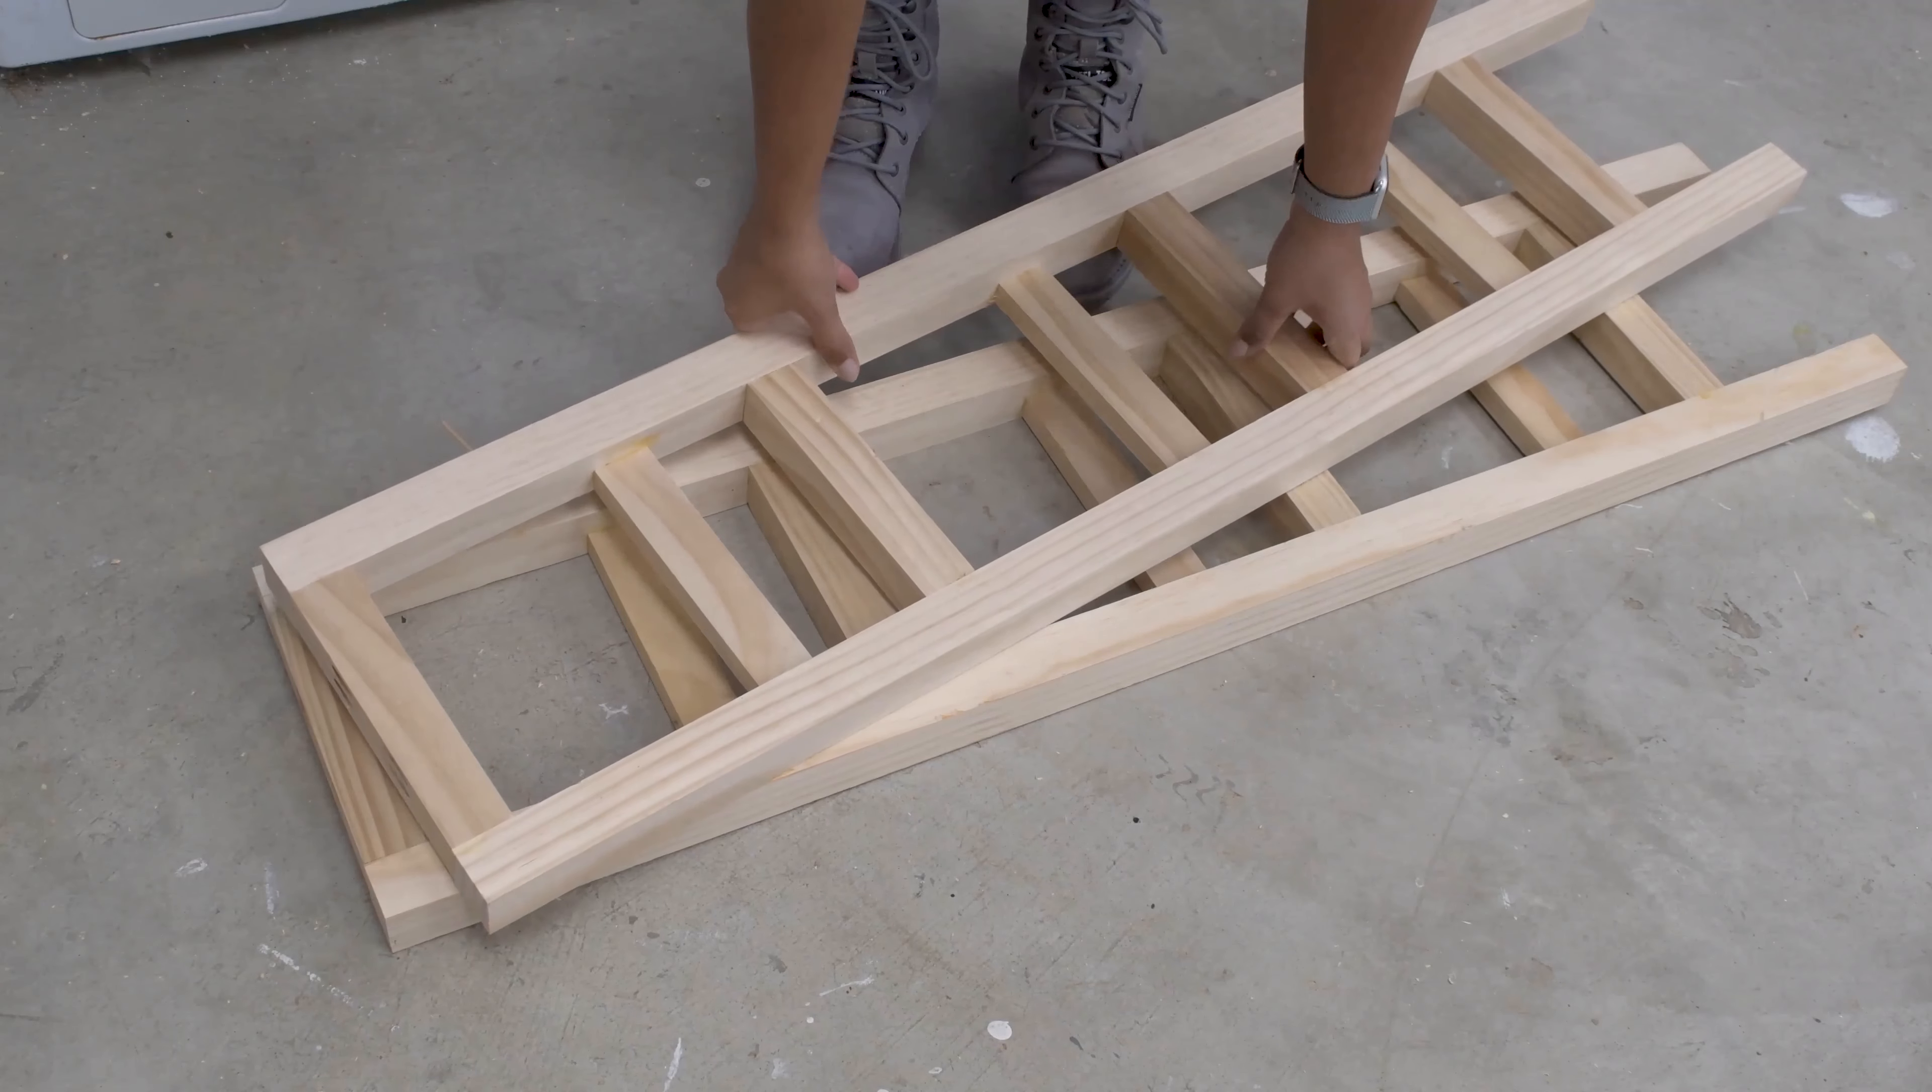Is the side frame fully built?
Yes.